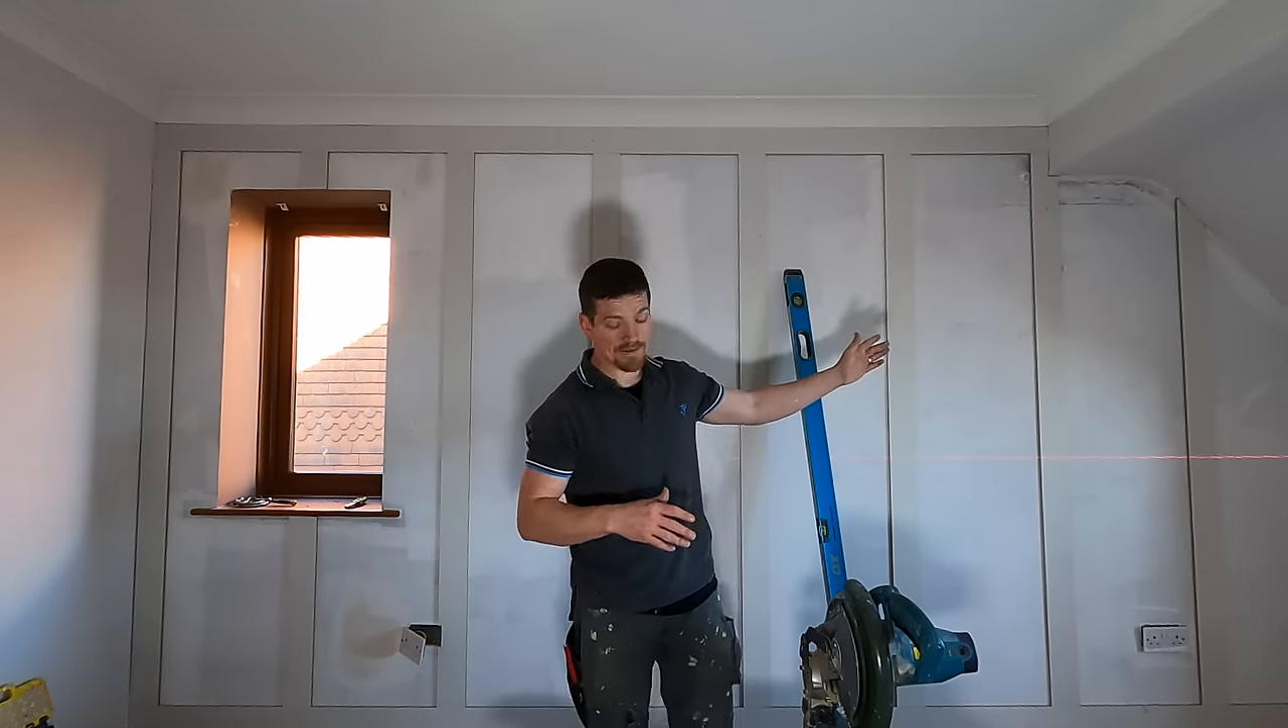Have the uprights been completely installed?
Yes.